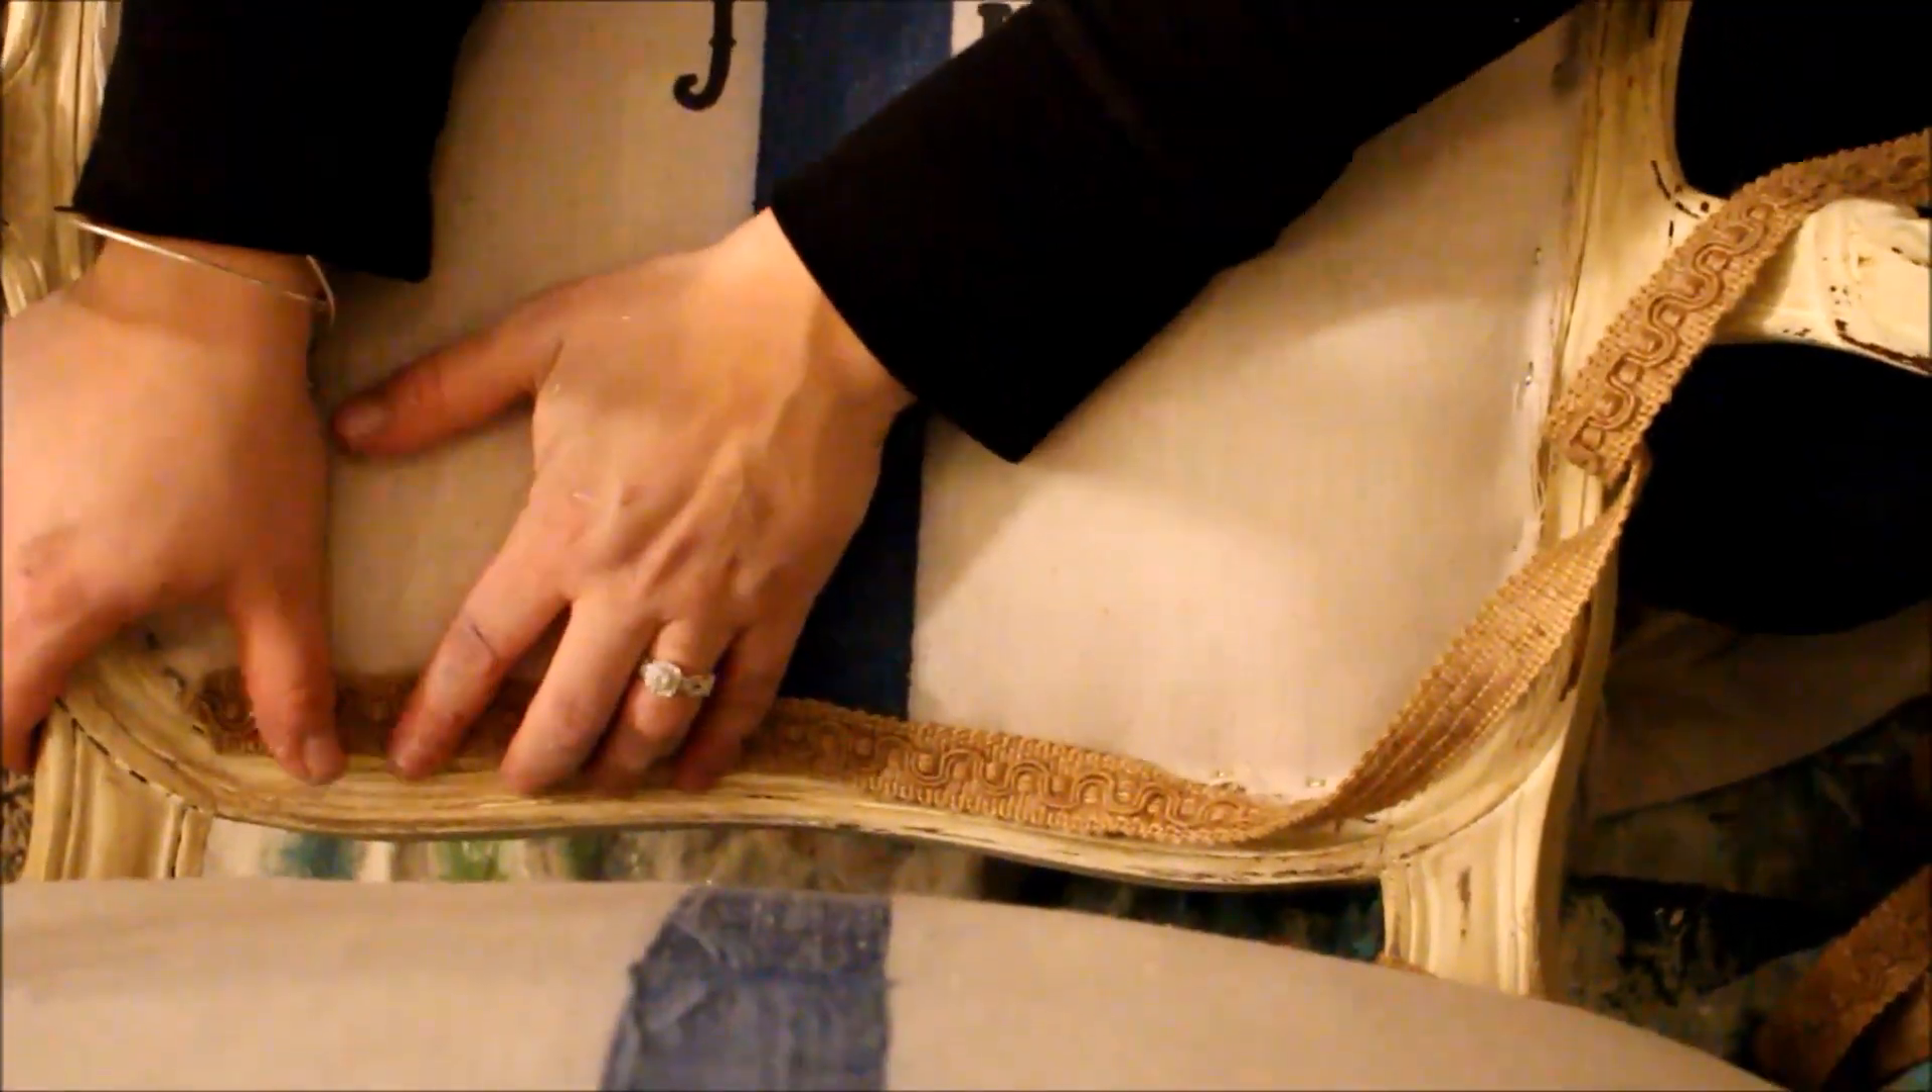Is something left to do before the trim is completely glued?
Yes.